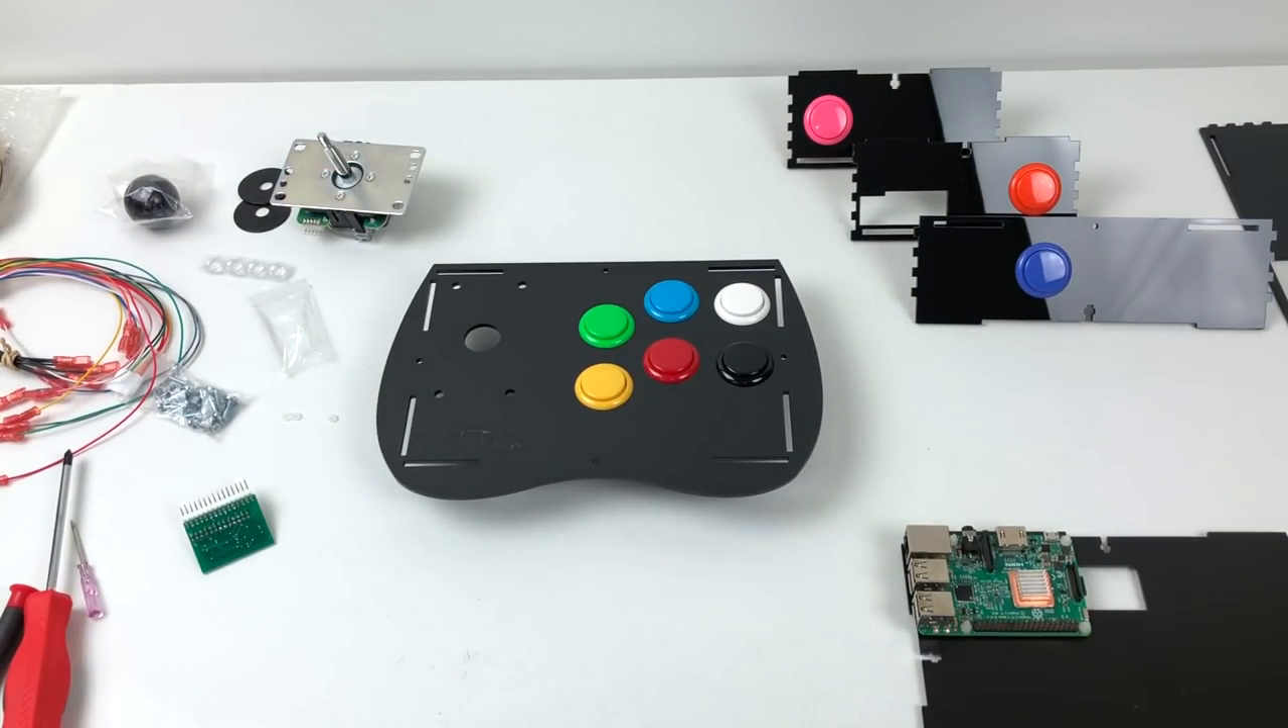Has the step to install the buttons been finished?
Yes.